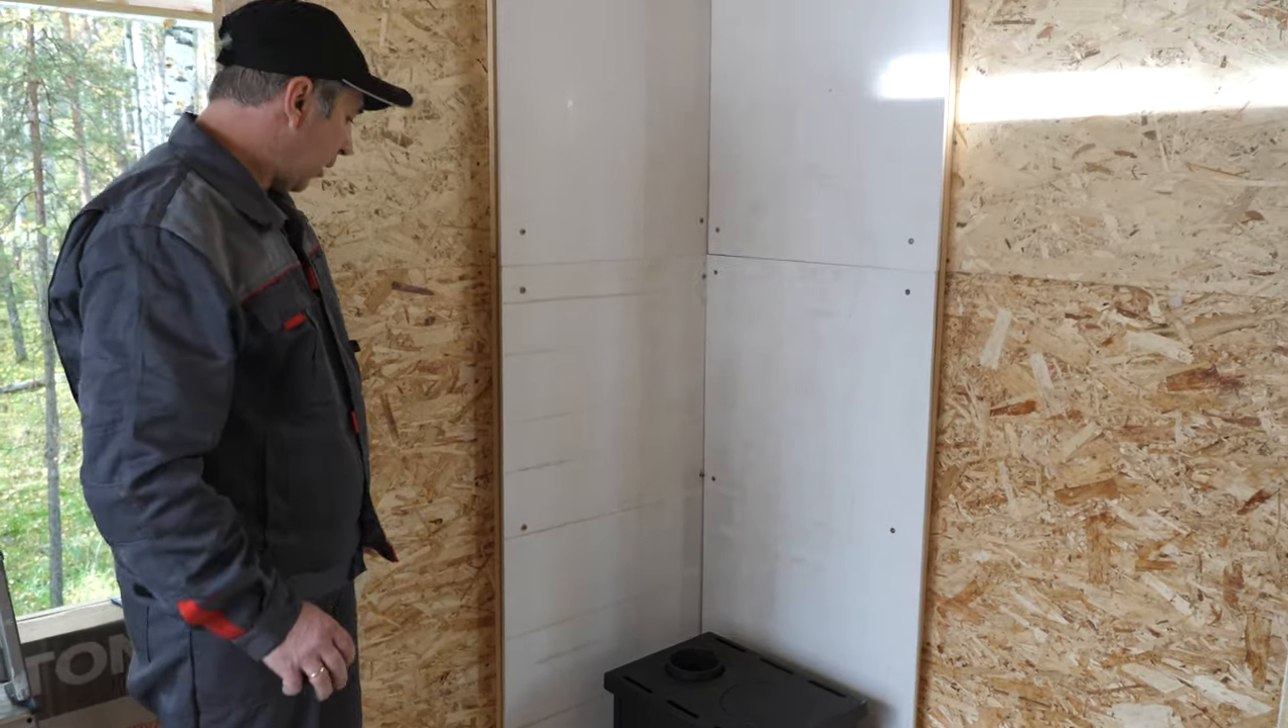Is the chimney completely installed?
No.